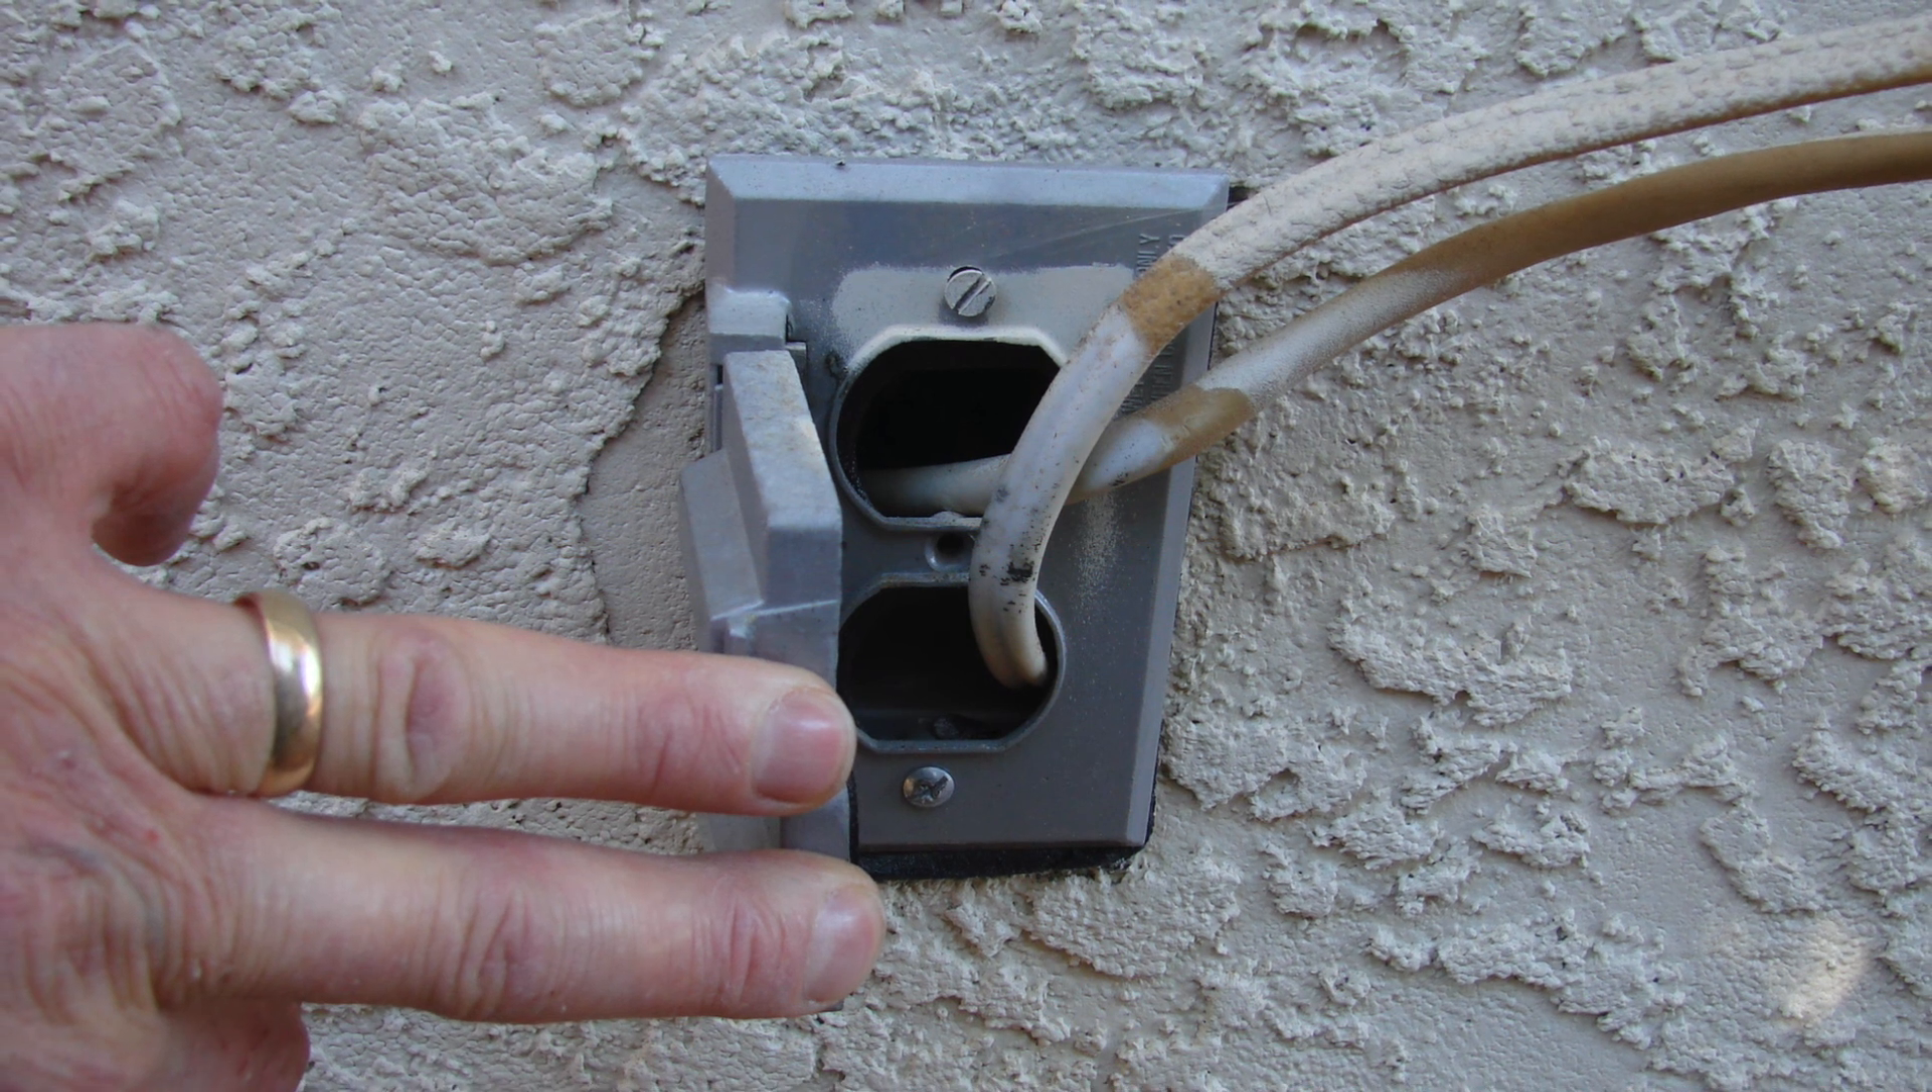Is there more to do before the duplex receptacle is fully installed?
Yes.